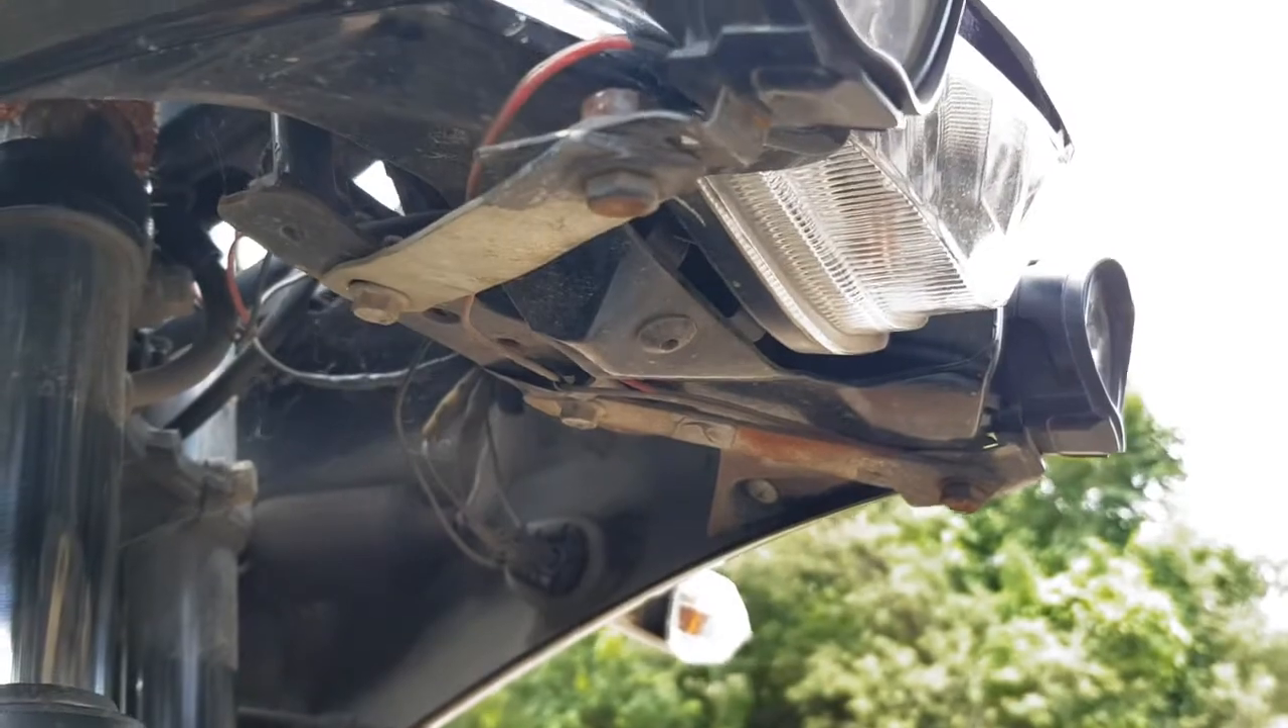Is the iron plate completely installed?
Yes.